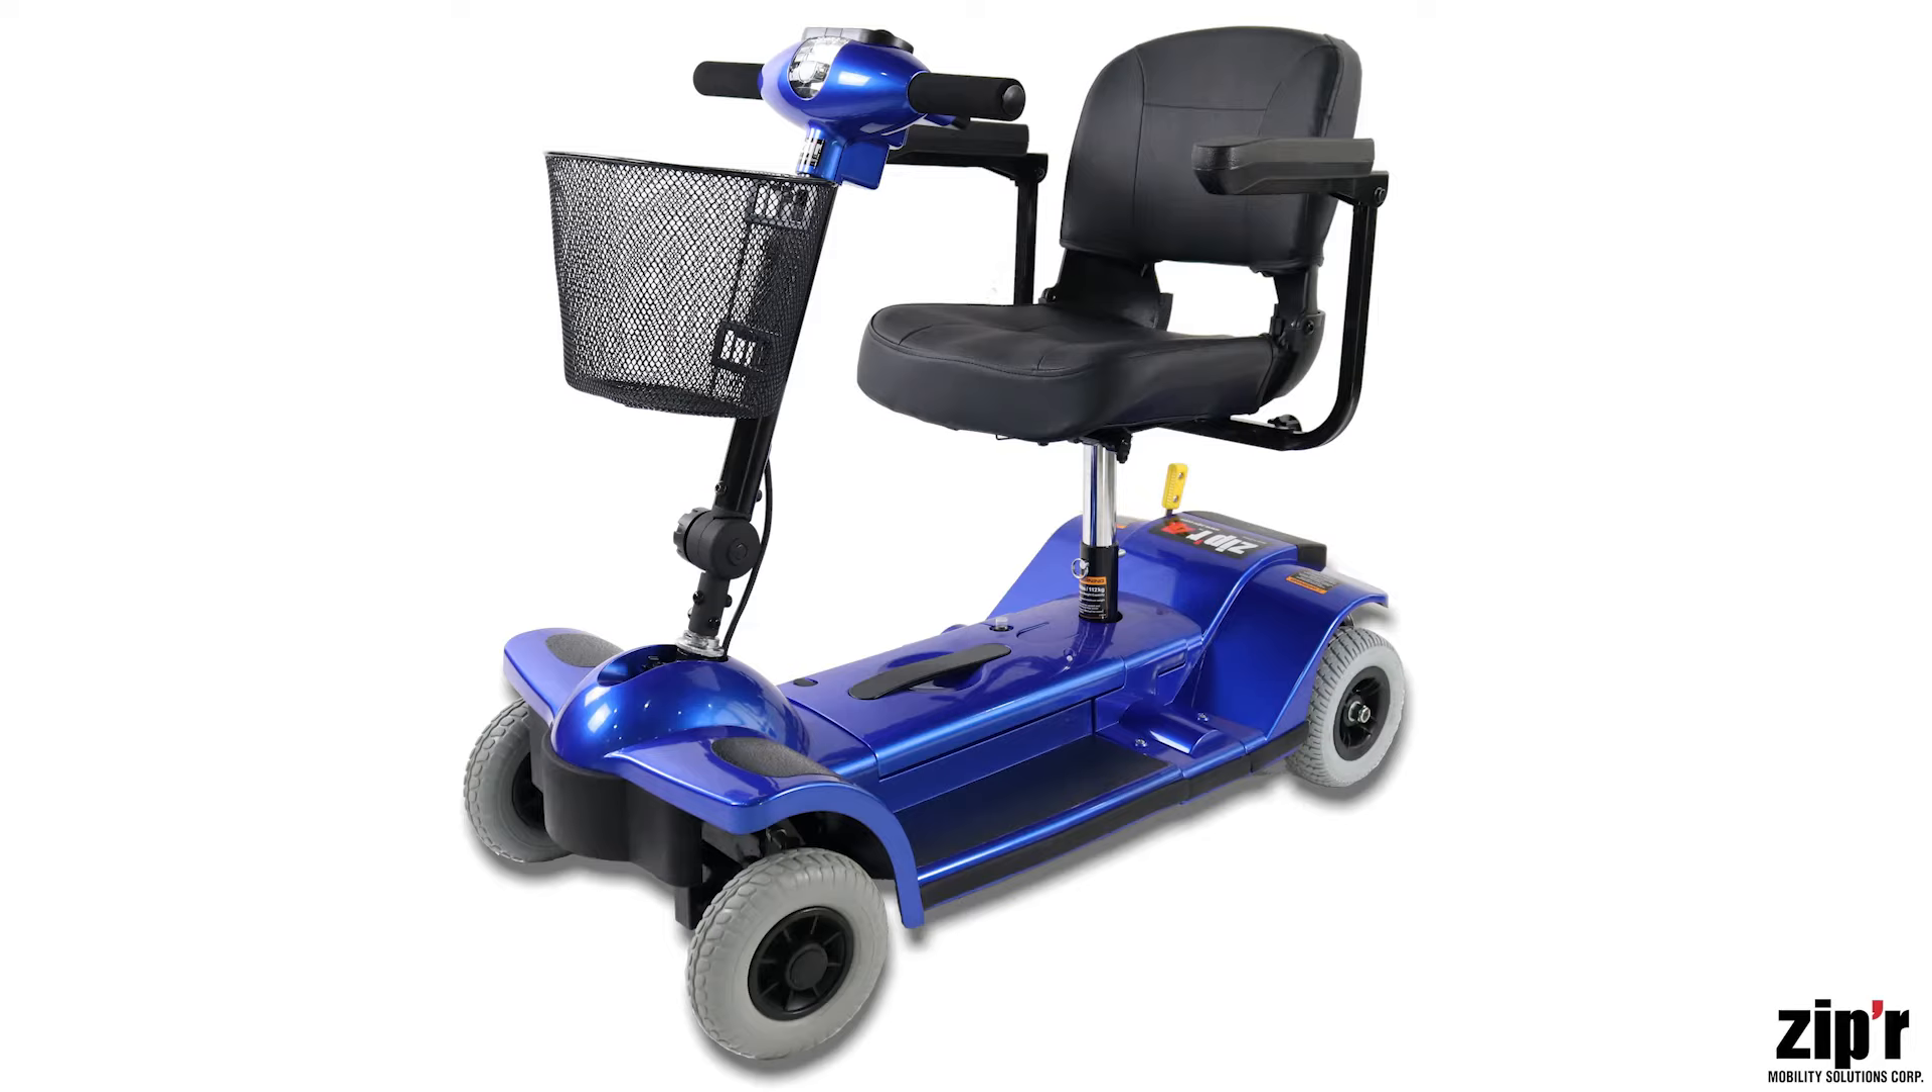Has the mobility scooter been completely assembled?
Yes.